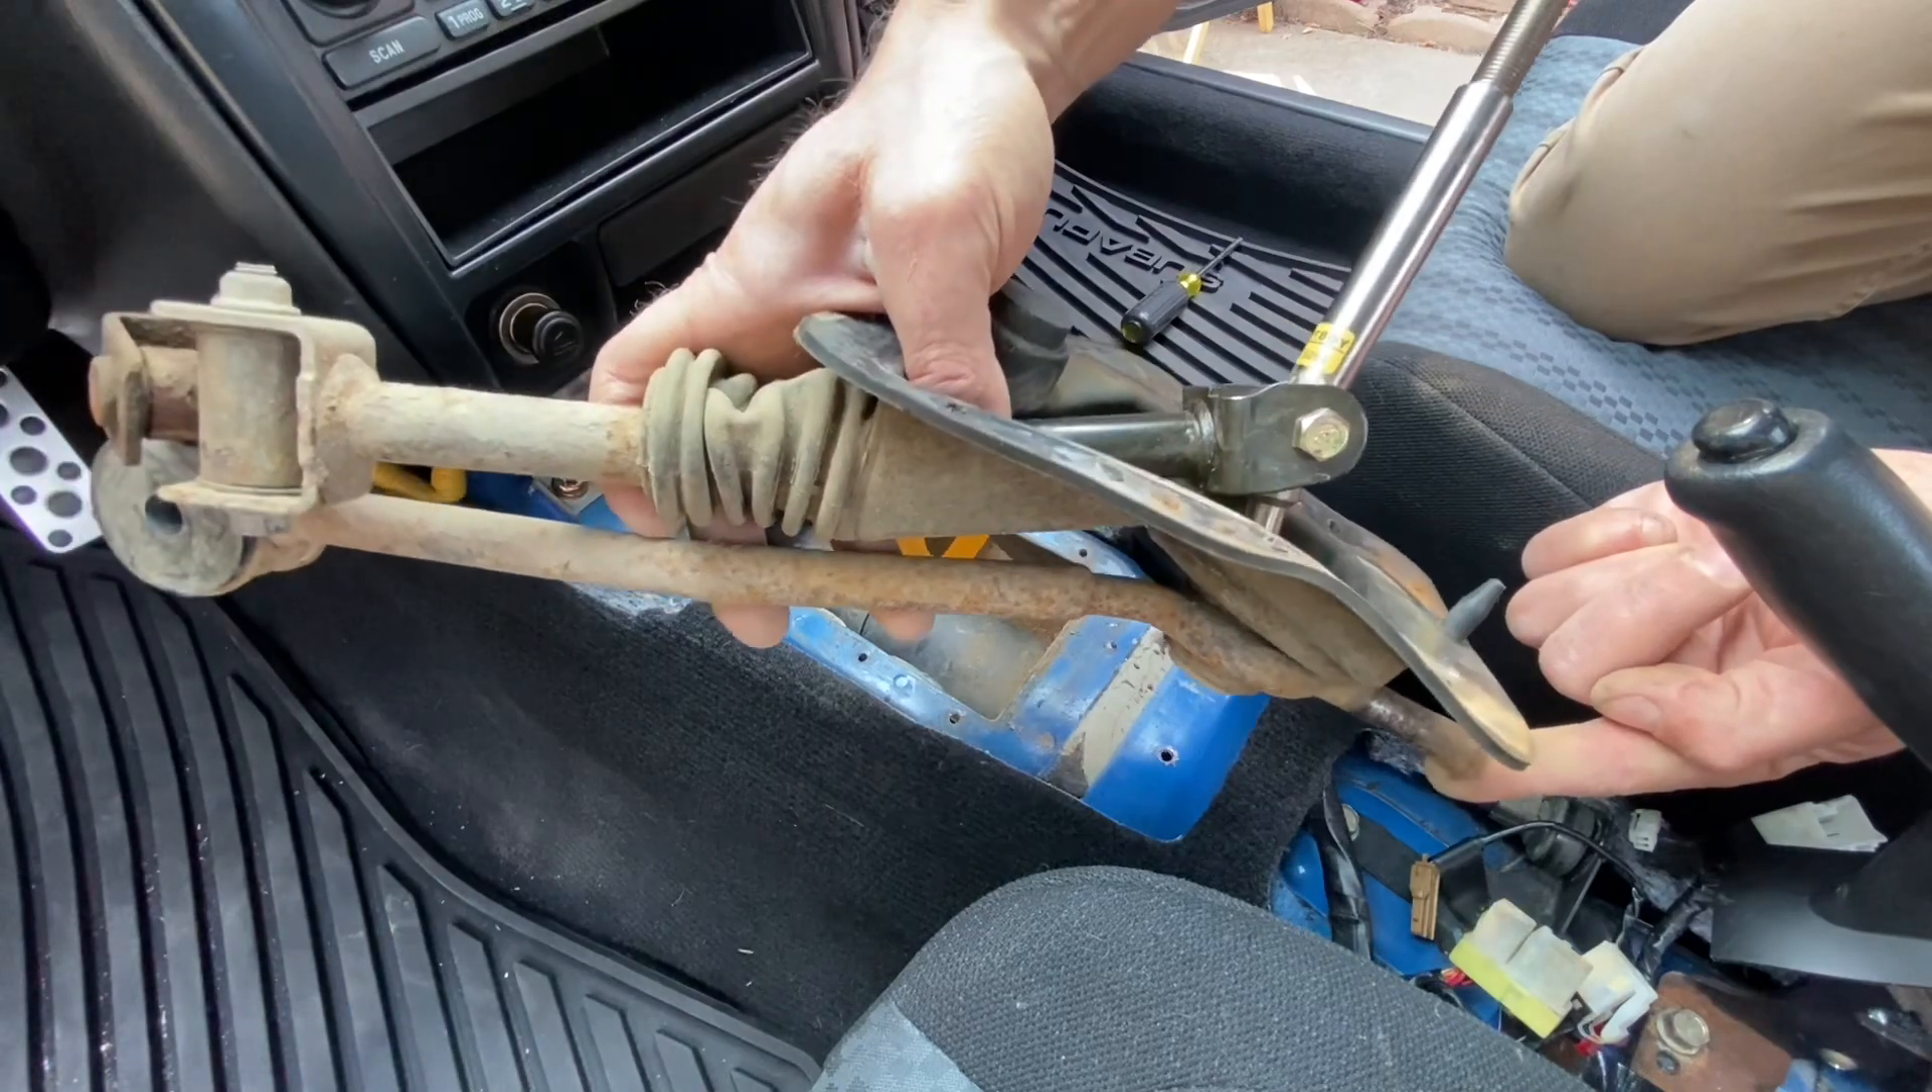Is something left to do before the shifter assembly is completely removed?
No.